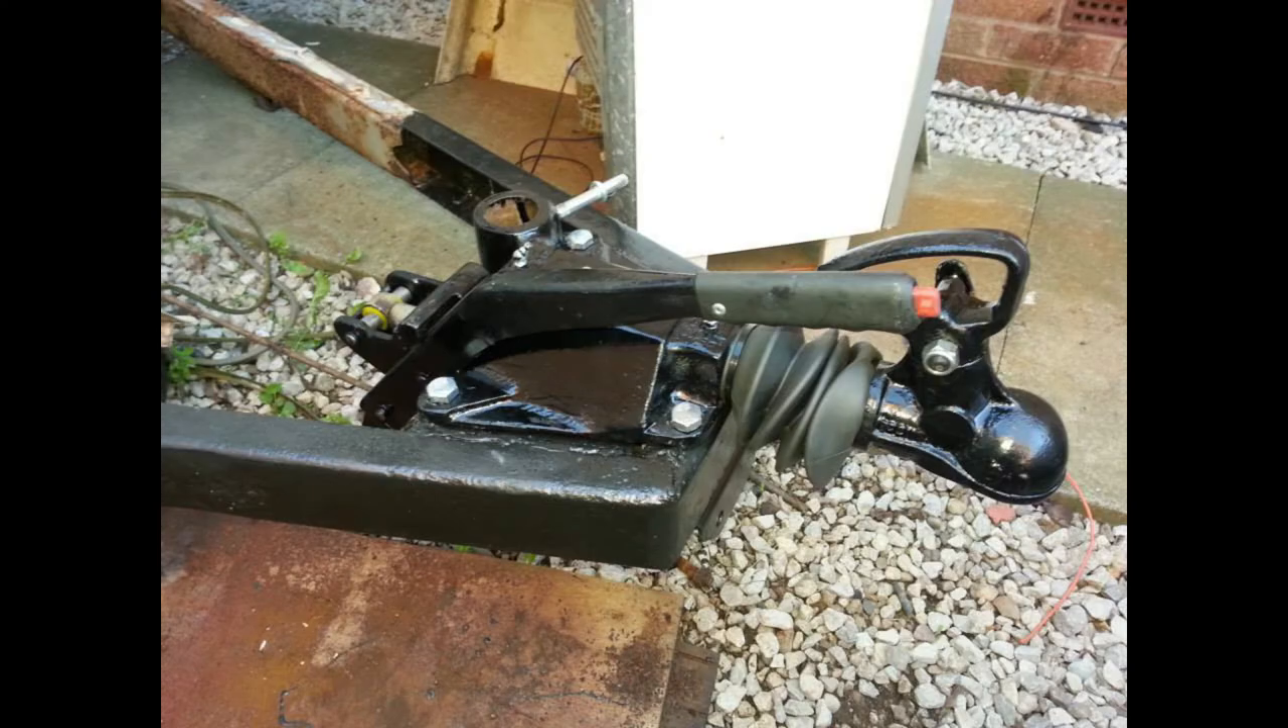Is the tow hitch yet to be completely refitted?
No.